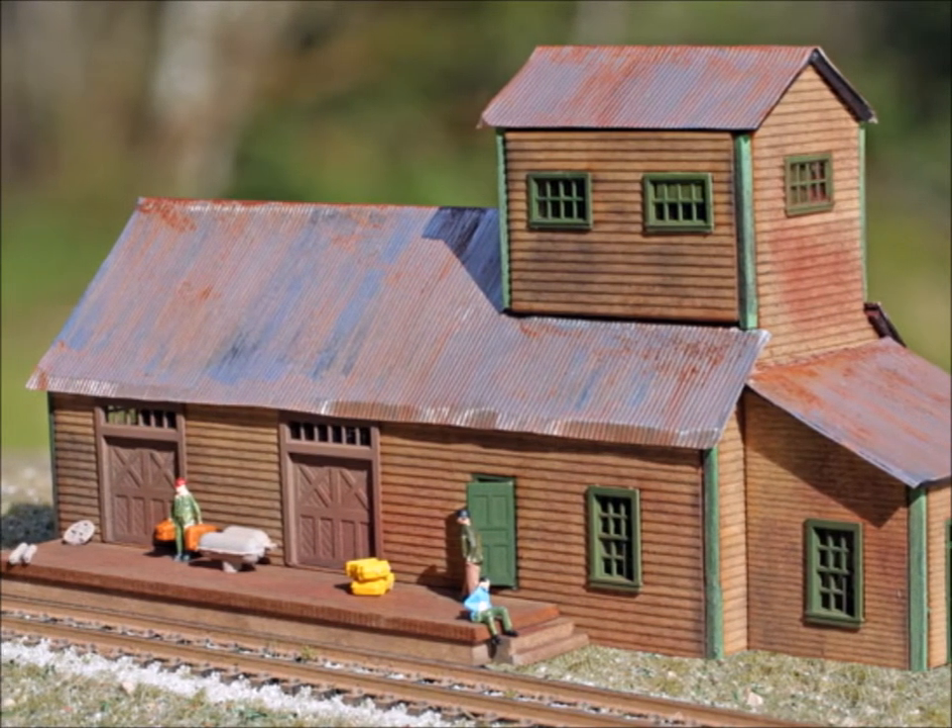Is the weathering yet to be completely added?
No.